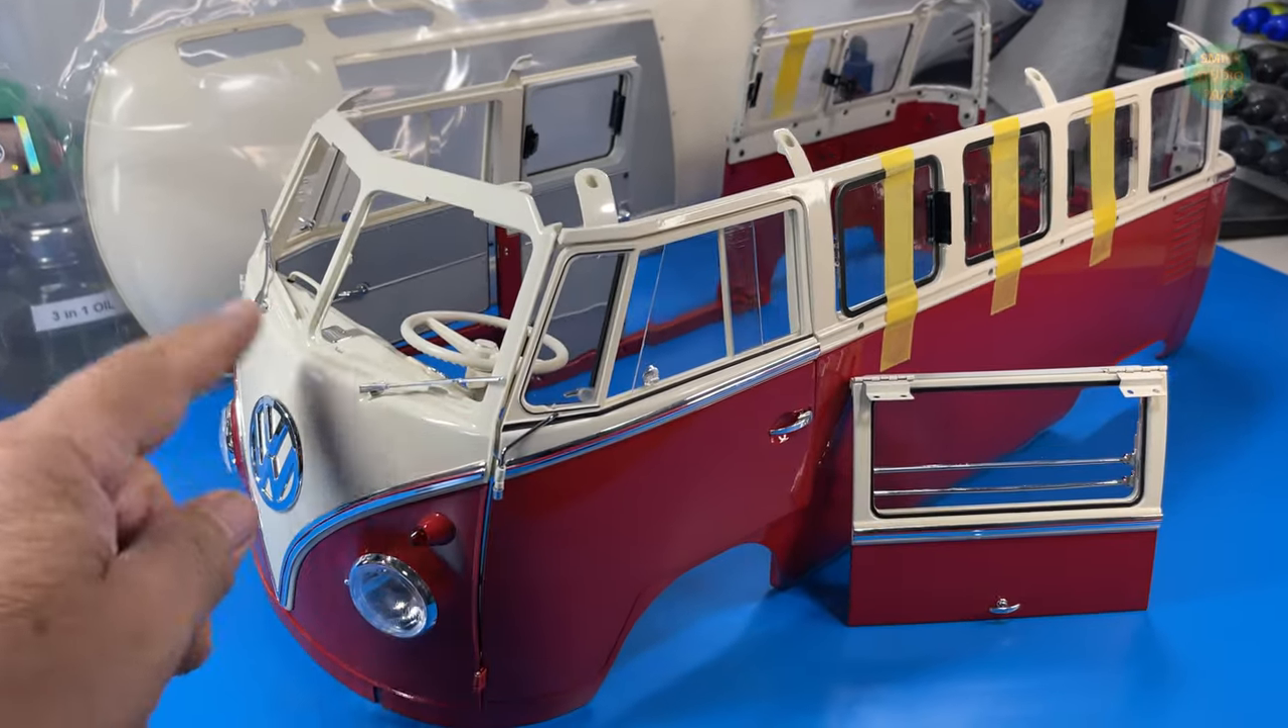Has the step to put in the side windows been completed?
Yes.